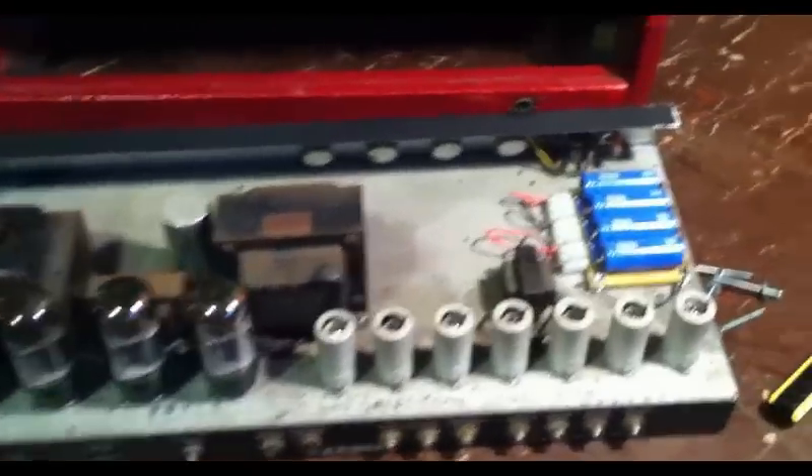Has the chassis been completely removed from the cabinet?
Yes.